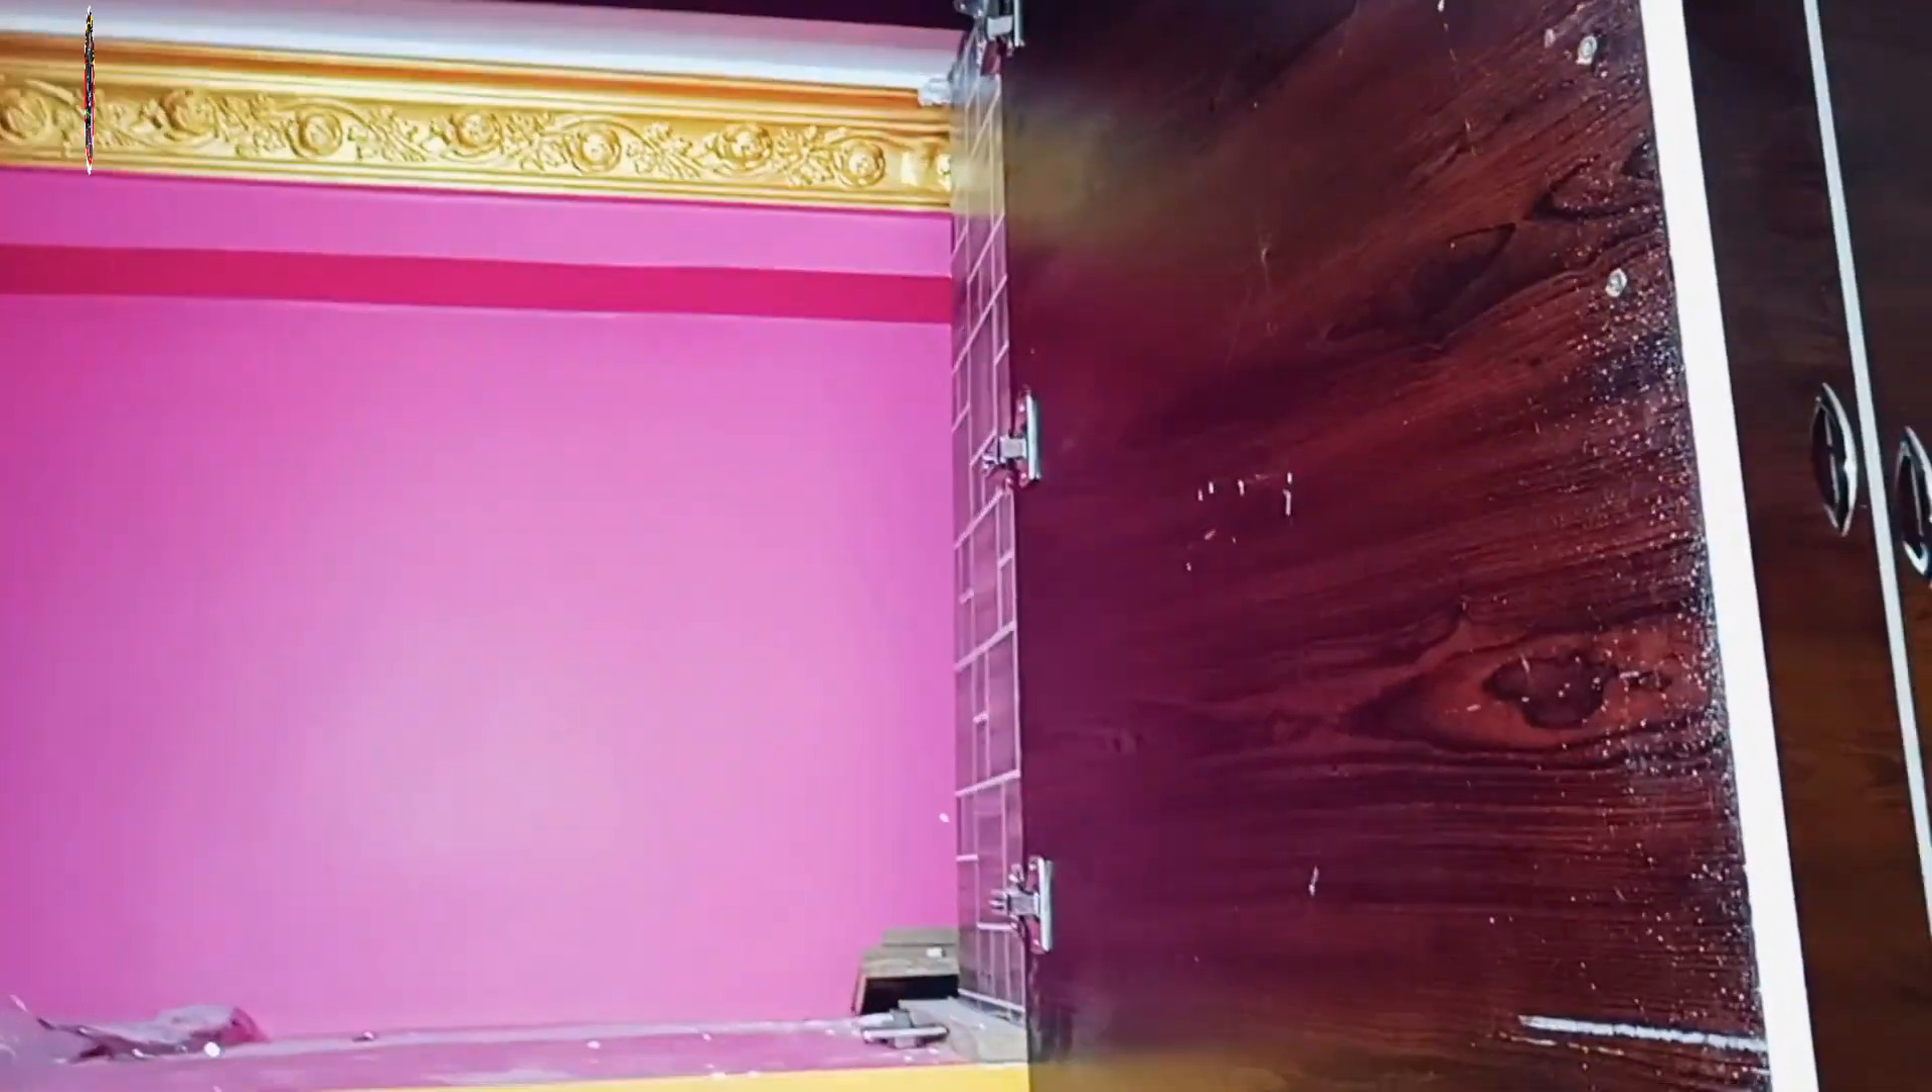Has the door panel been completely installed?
Yes.